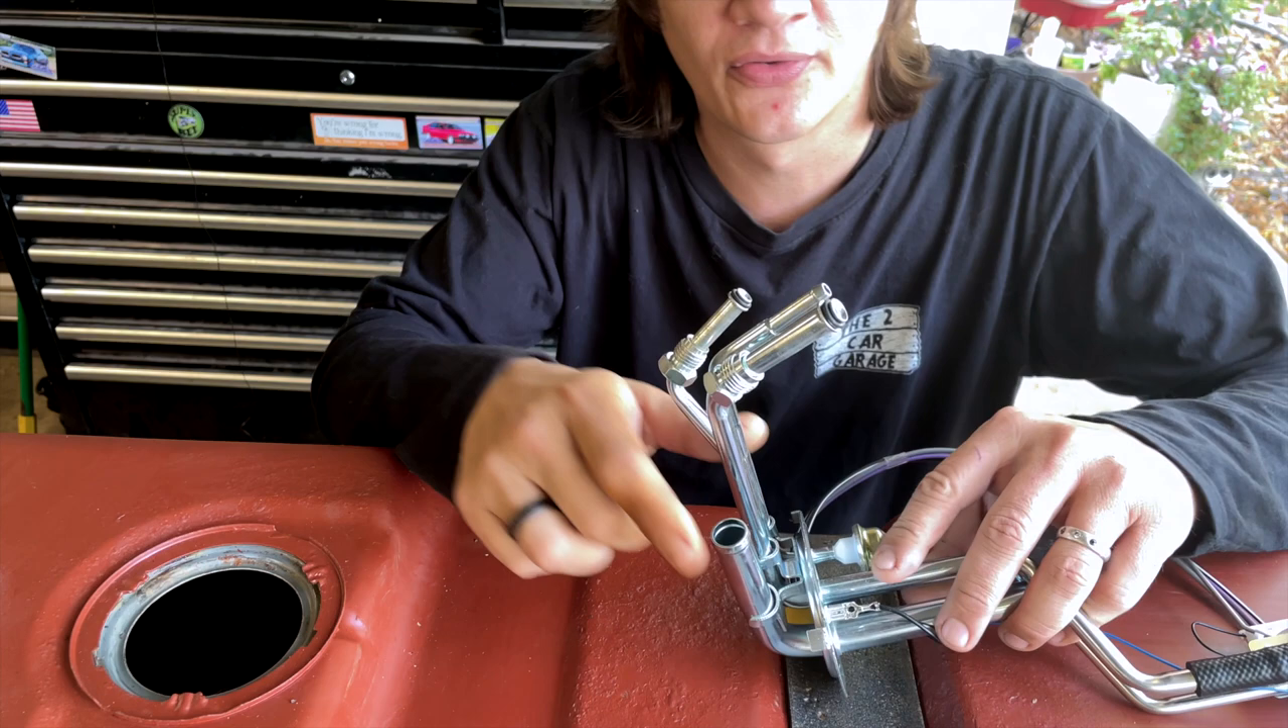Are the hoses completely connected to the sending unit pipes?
No.